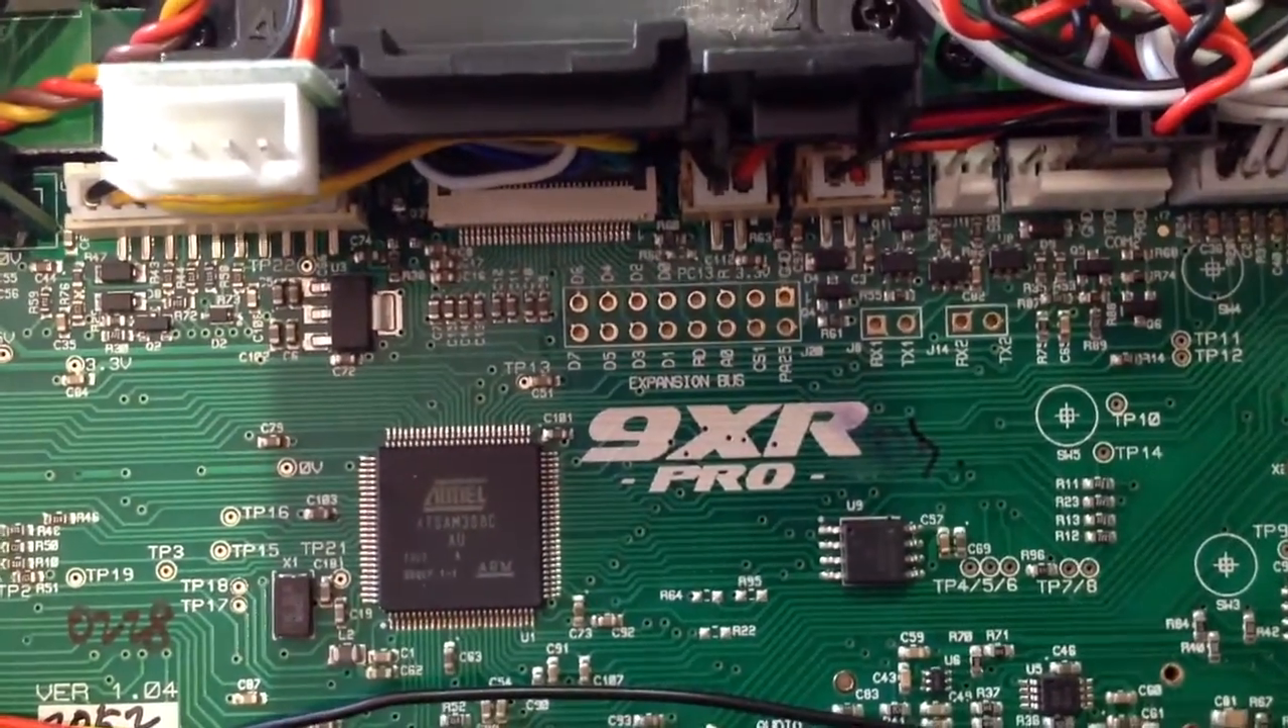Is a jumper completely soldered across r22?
No.